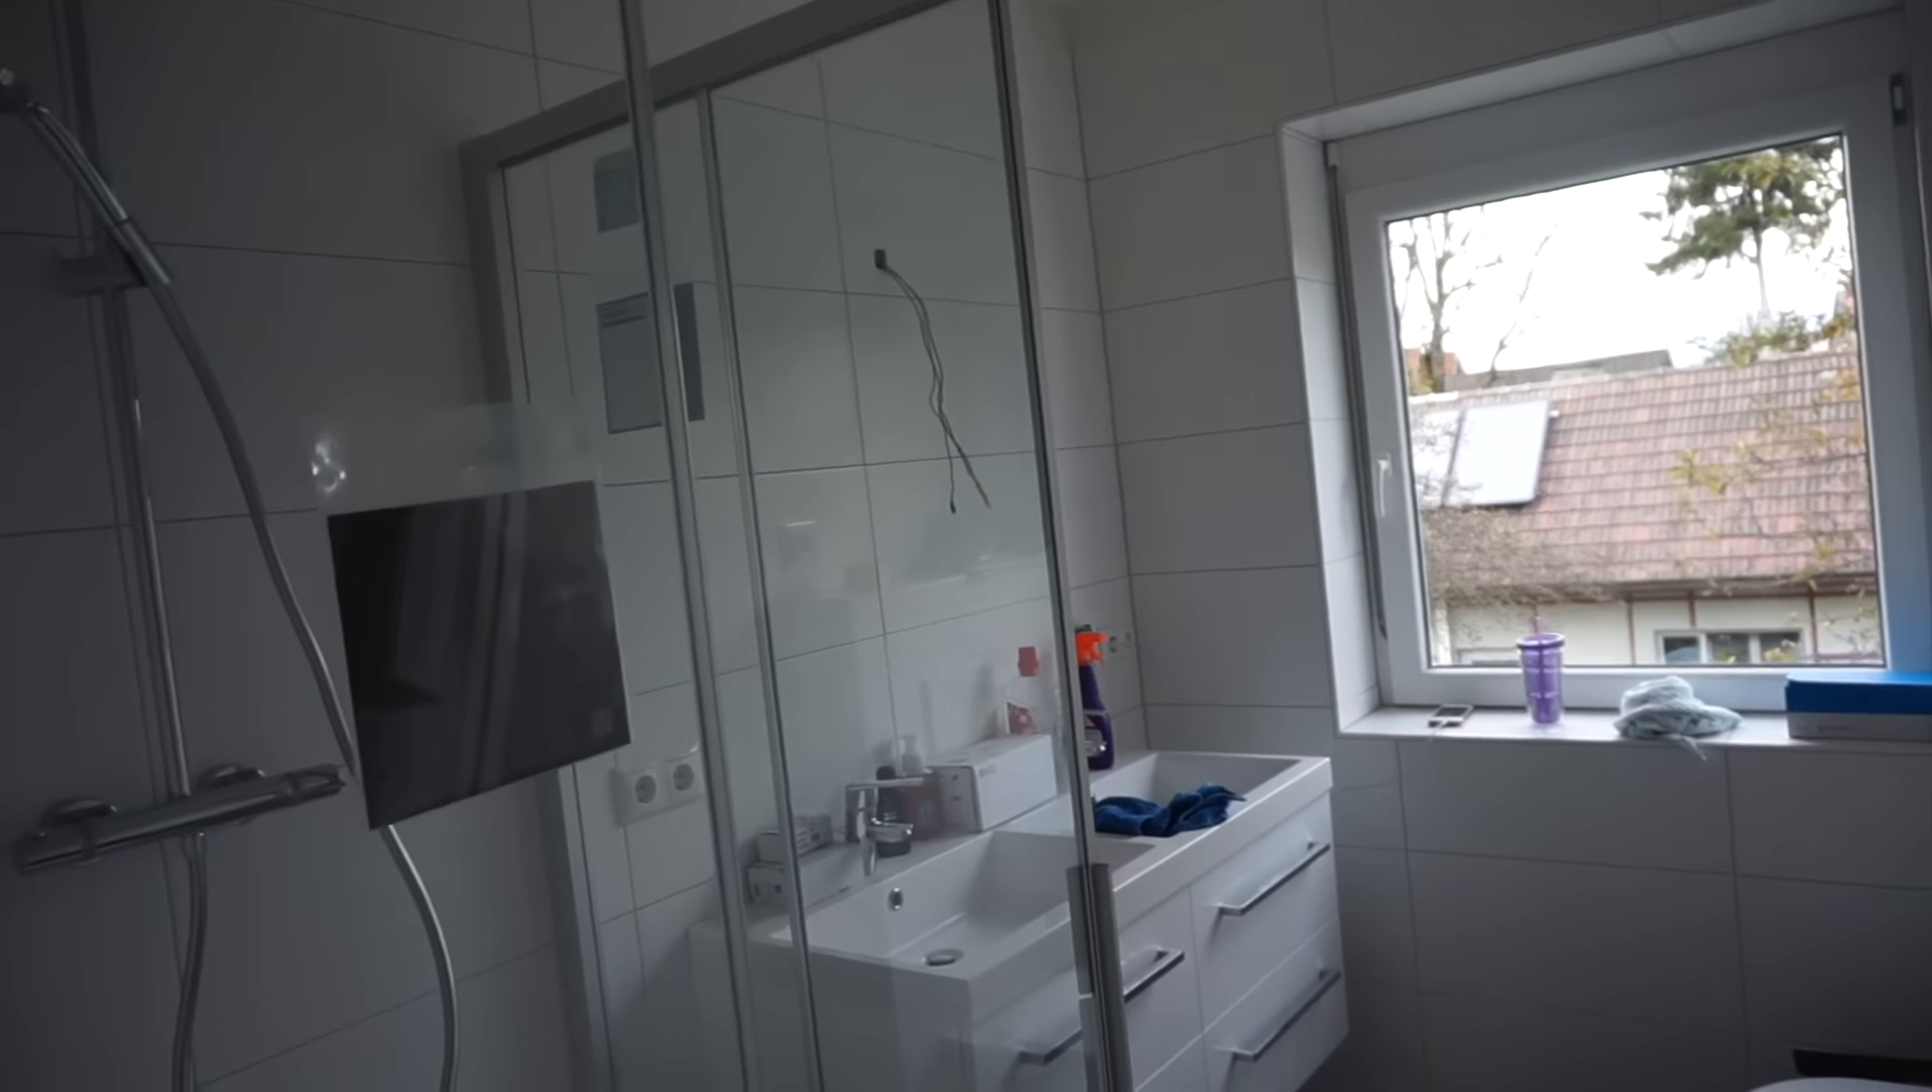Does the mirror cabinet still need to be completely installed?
Yes.